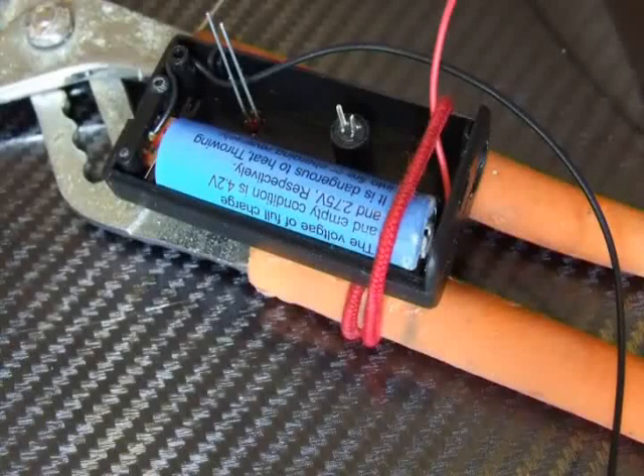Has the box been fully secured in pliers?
Yes.